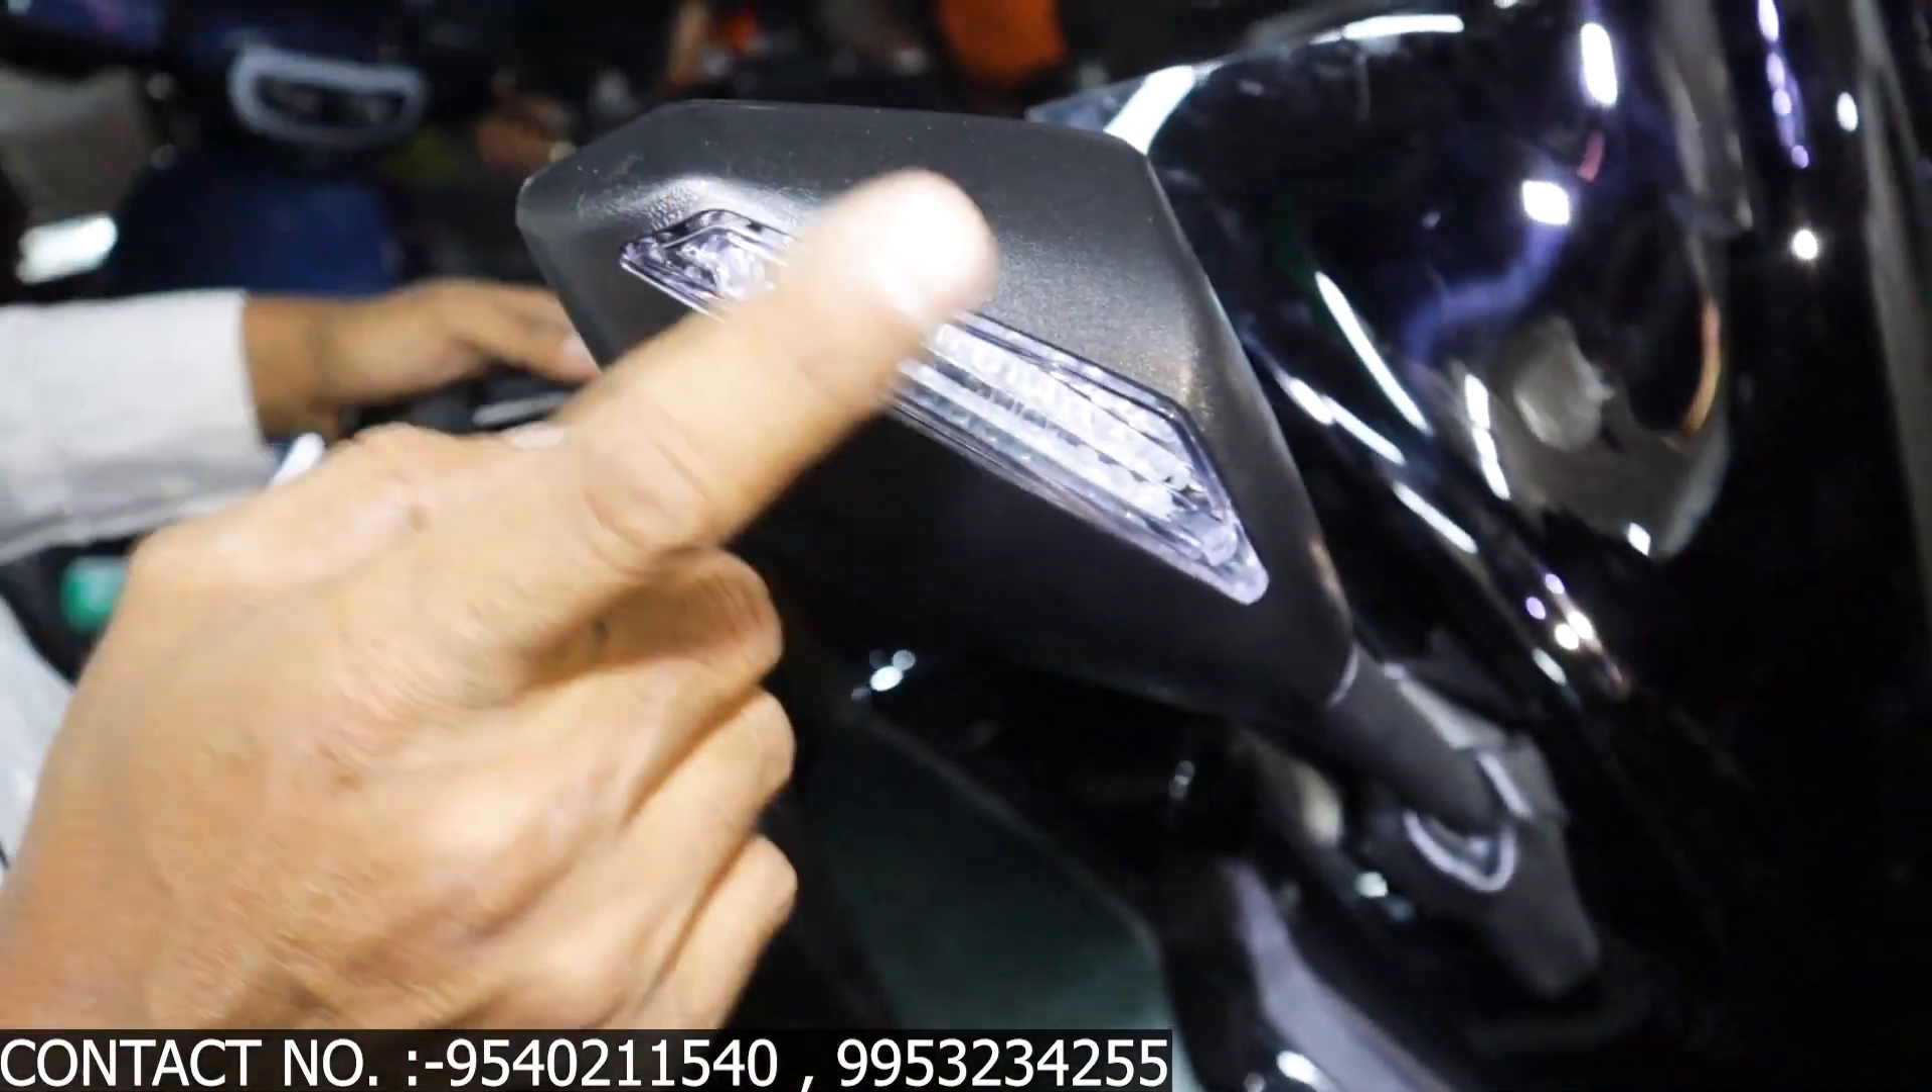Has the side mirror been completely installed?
Yes.